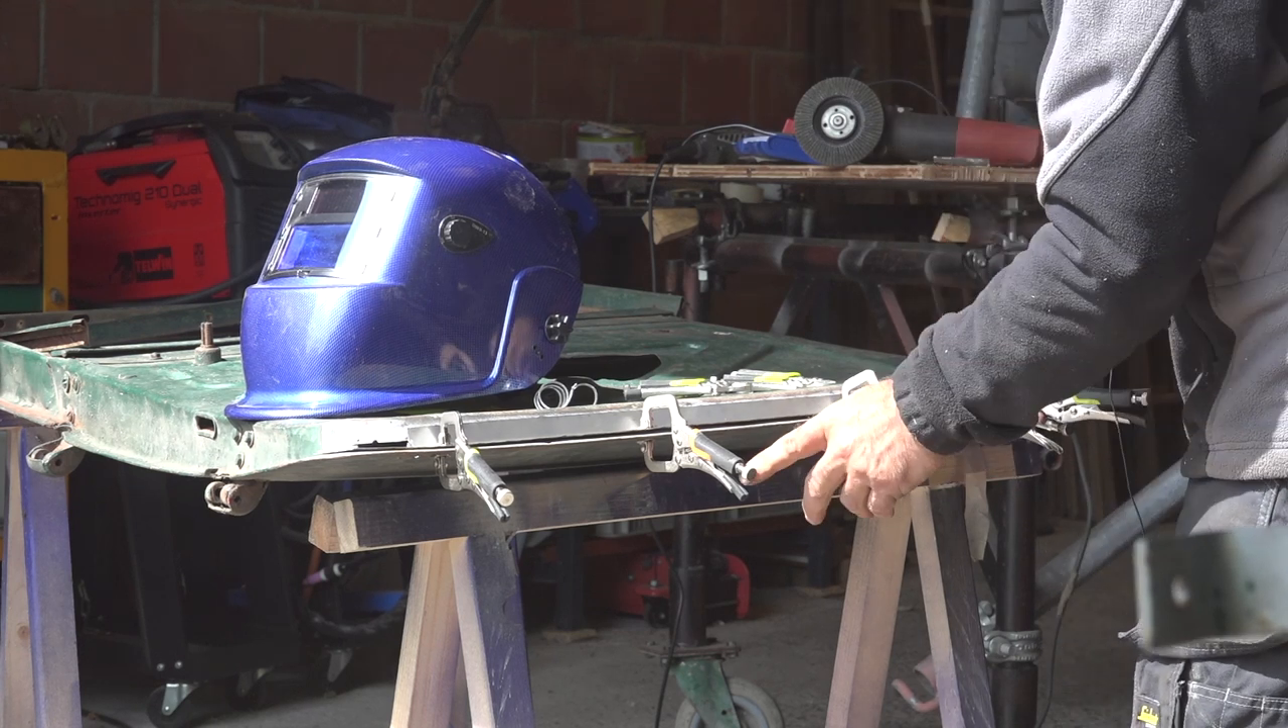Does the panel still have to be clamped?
No.